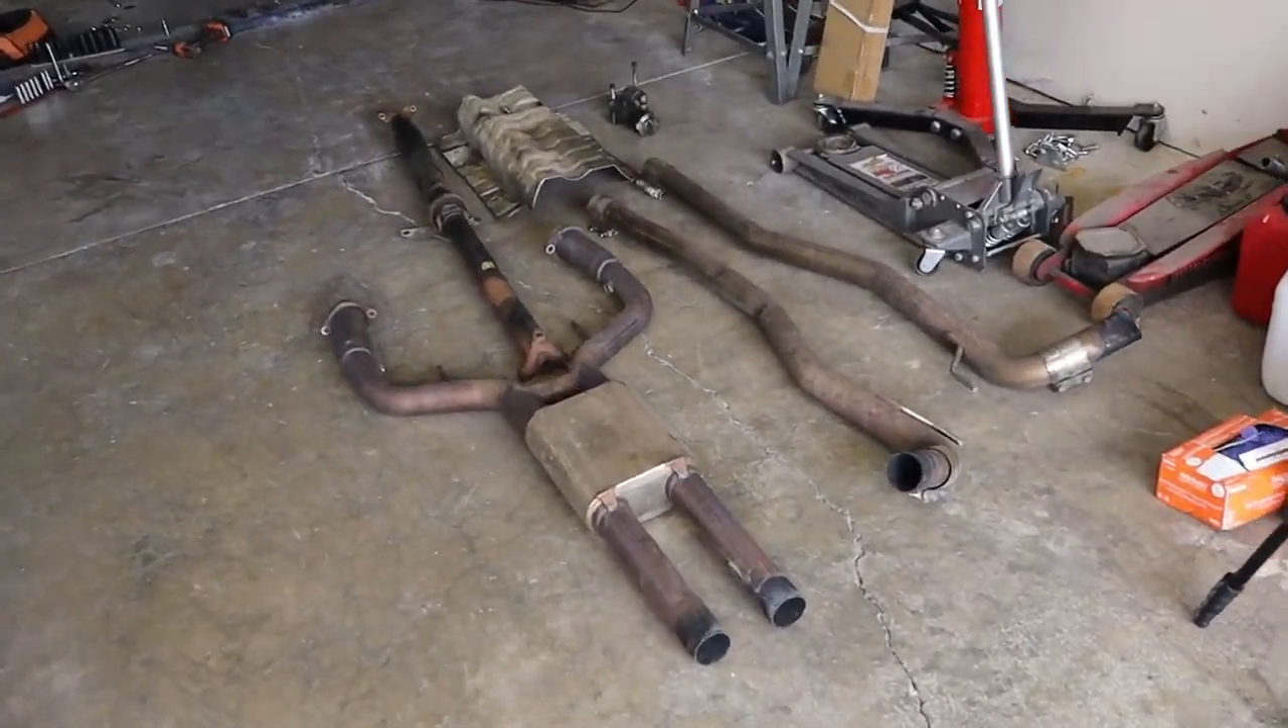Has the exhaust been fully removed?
Yes.